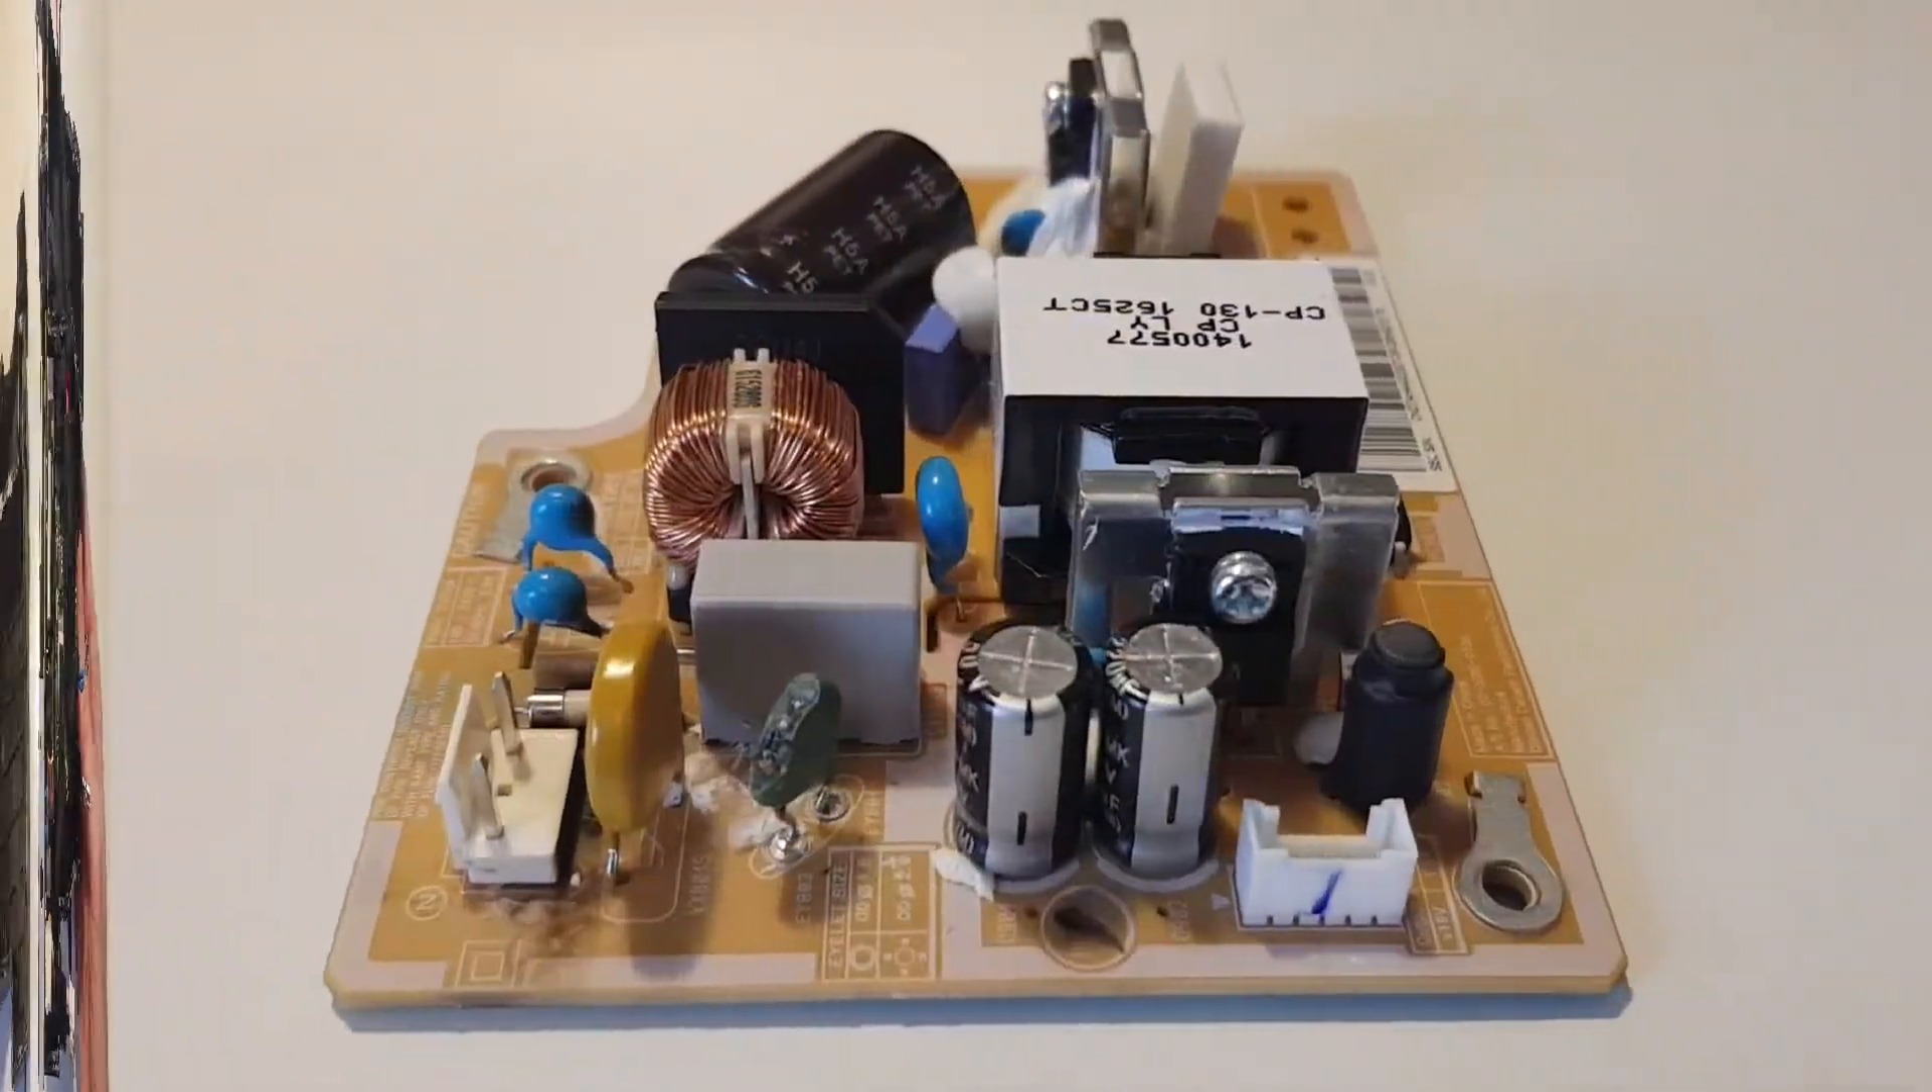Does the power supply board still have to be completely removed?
No.